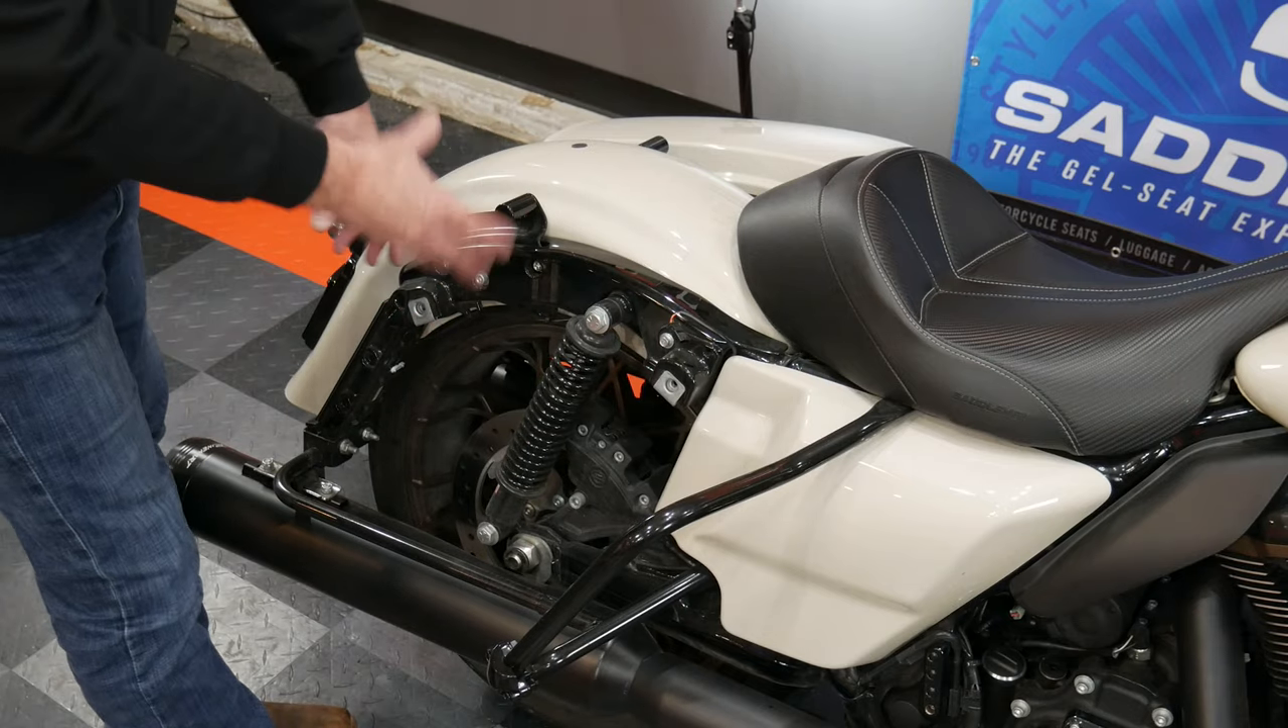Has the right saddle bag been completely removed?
Yes.